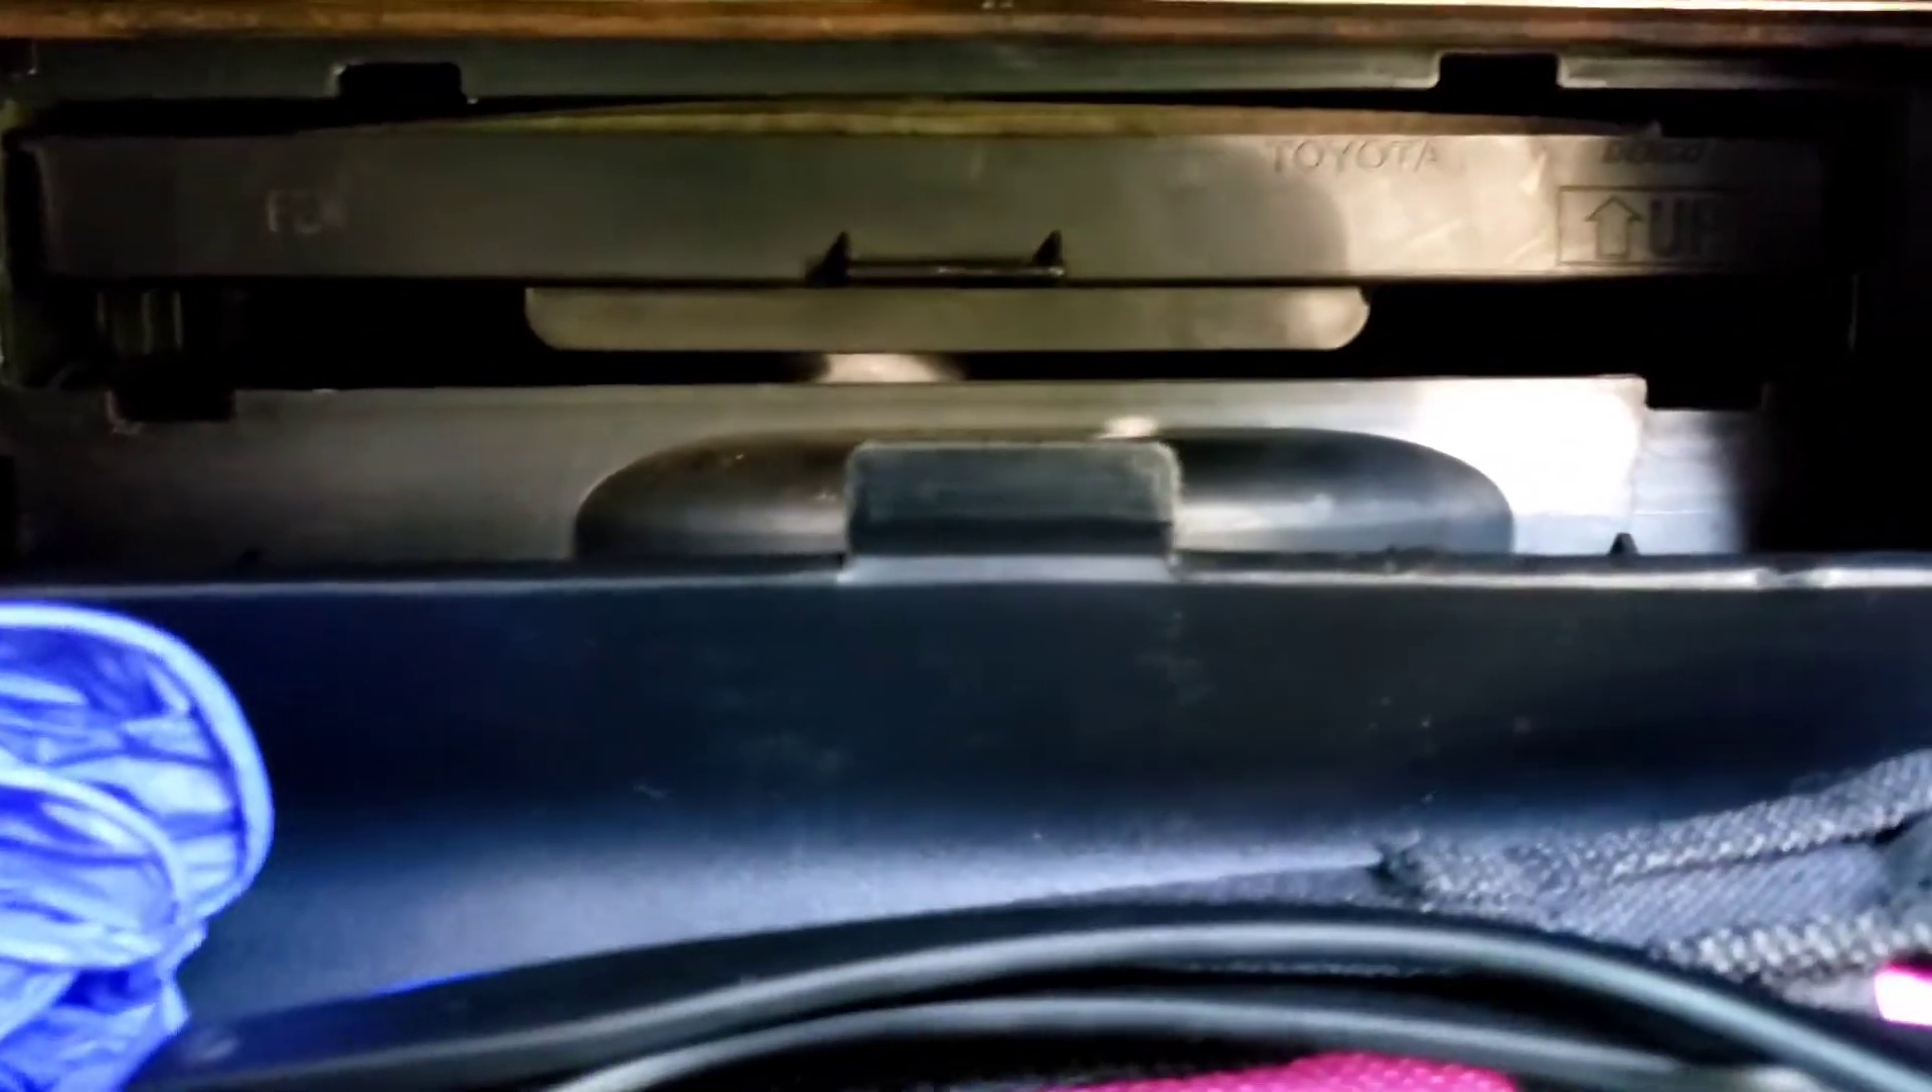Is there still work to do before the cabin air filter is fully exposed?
No.